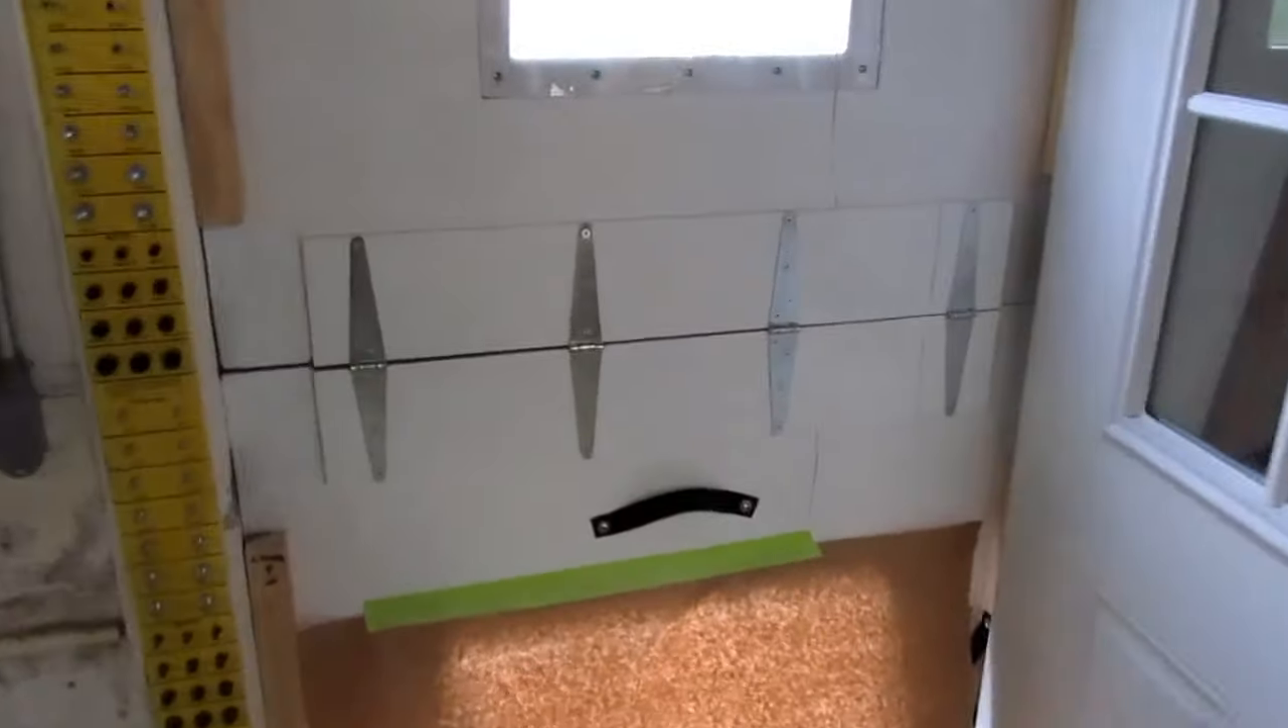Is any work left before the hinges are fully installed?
No.